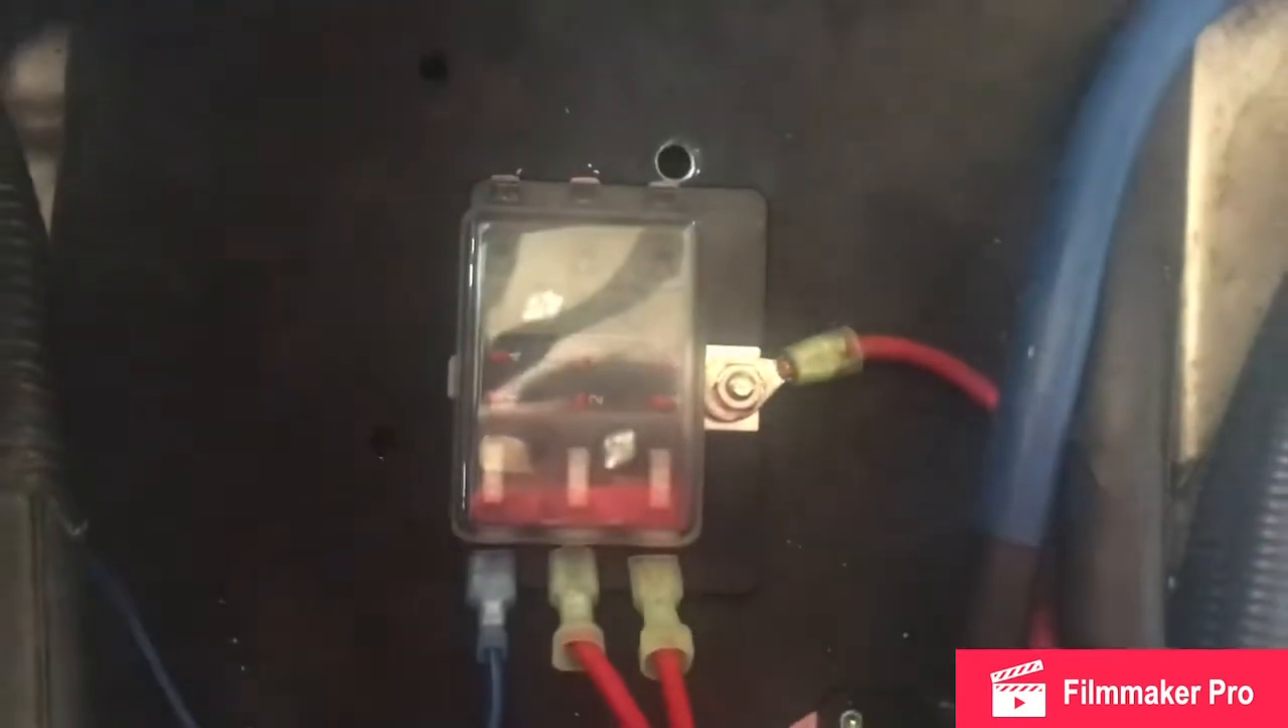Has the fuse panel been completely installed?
Yes.